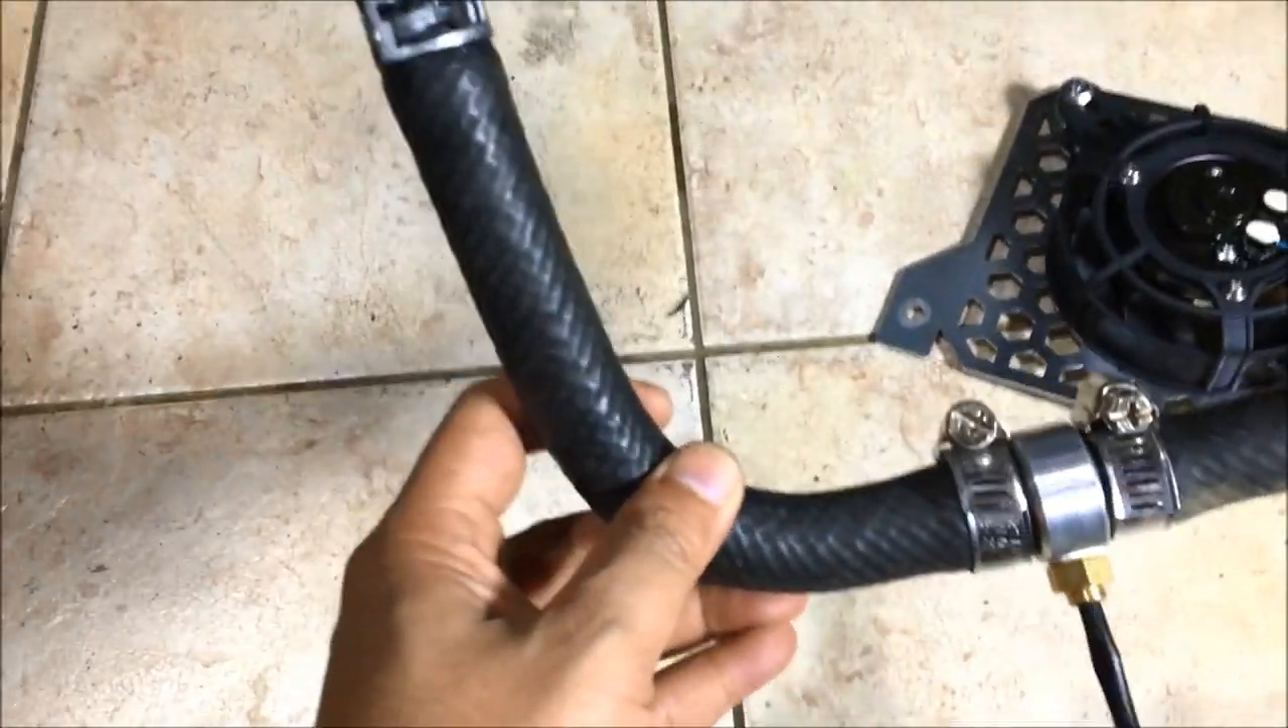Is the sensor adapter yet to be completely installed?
No.